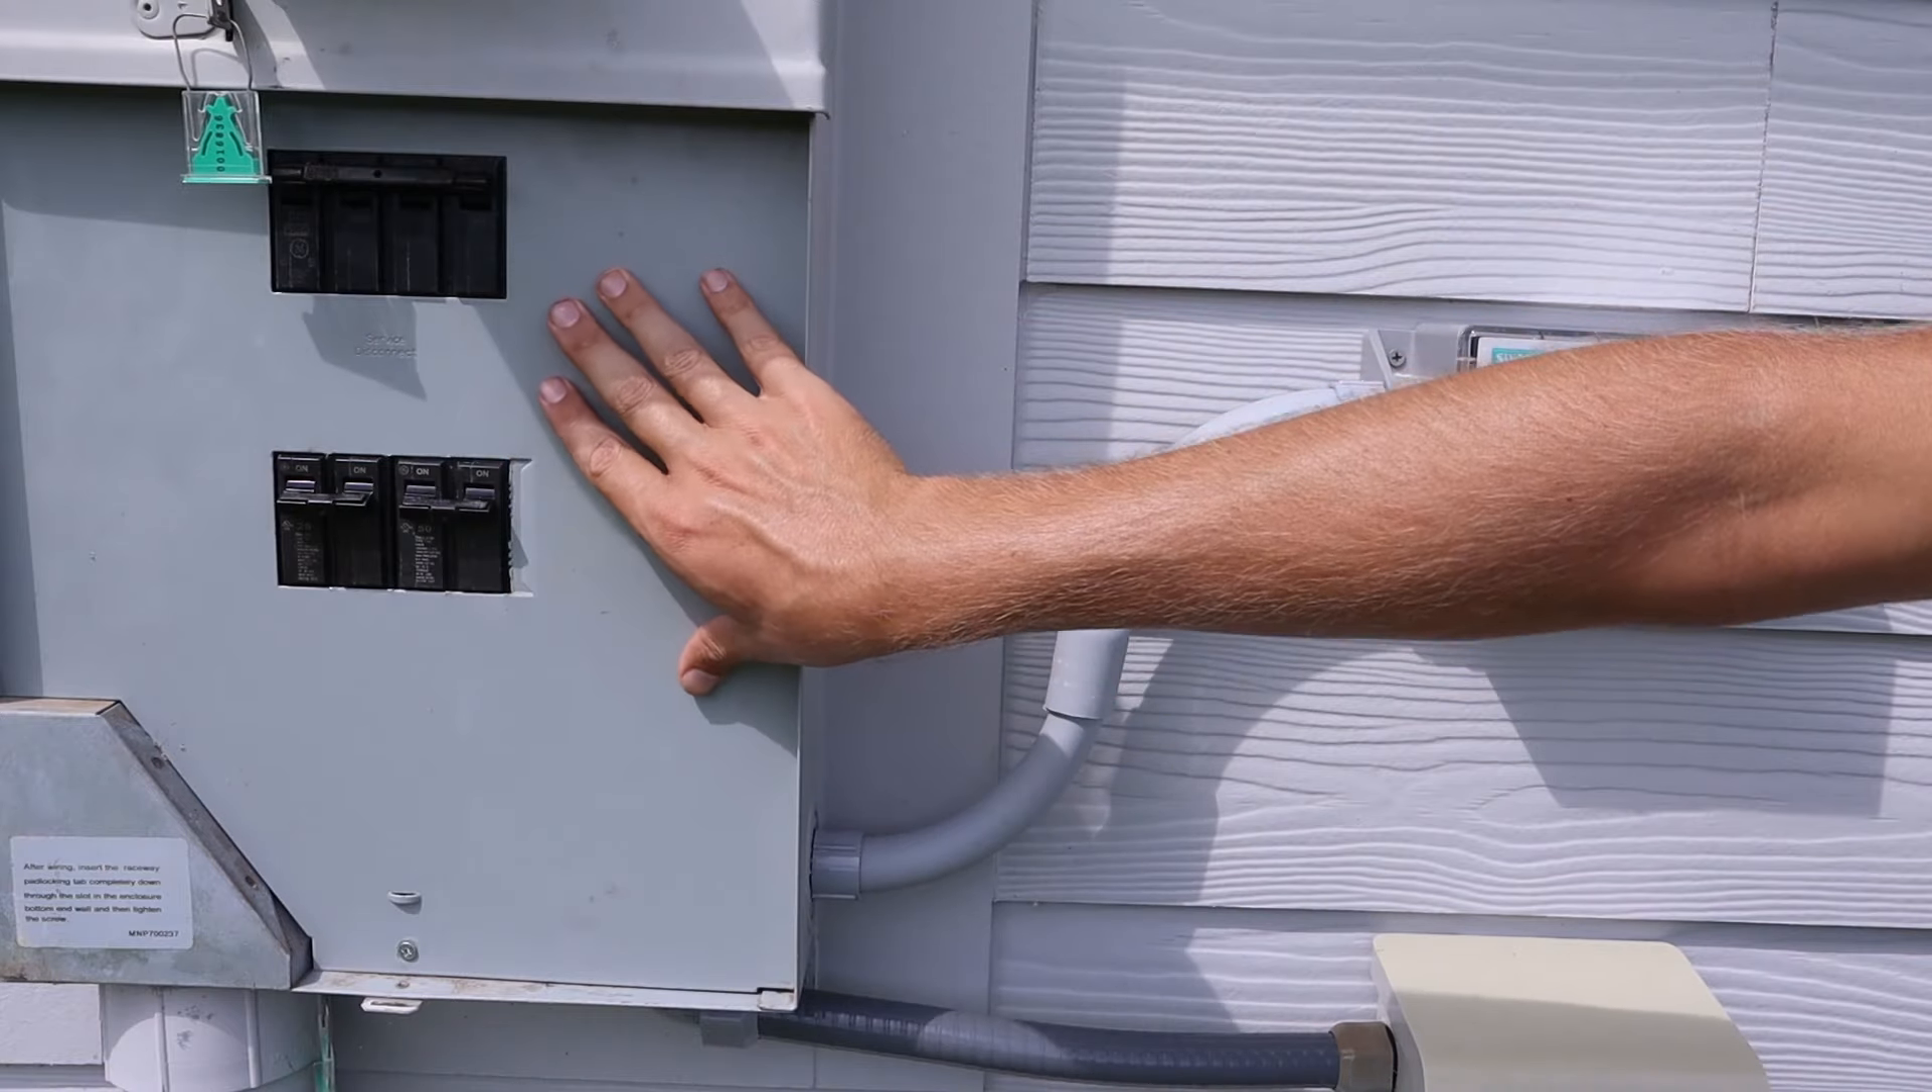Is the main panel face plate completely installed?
Yes.